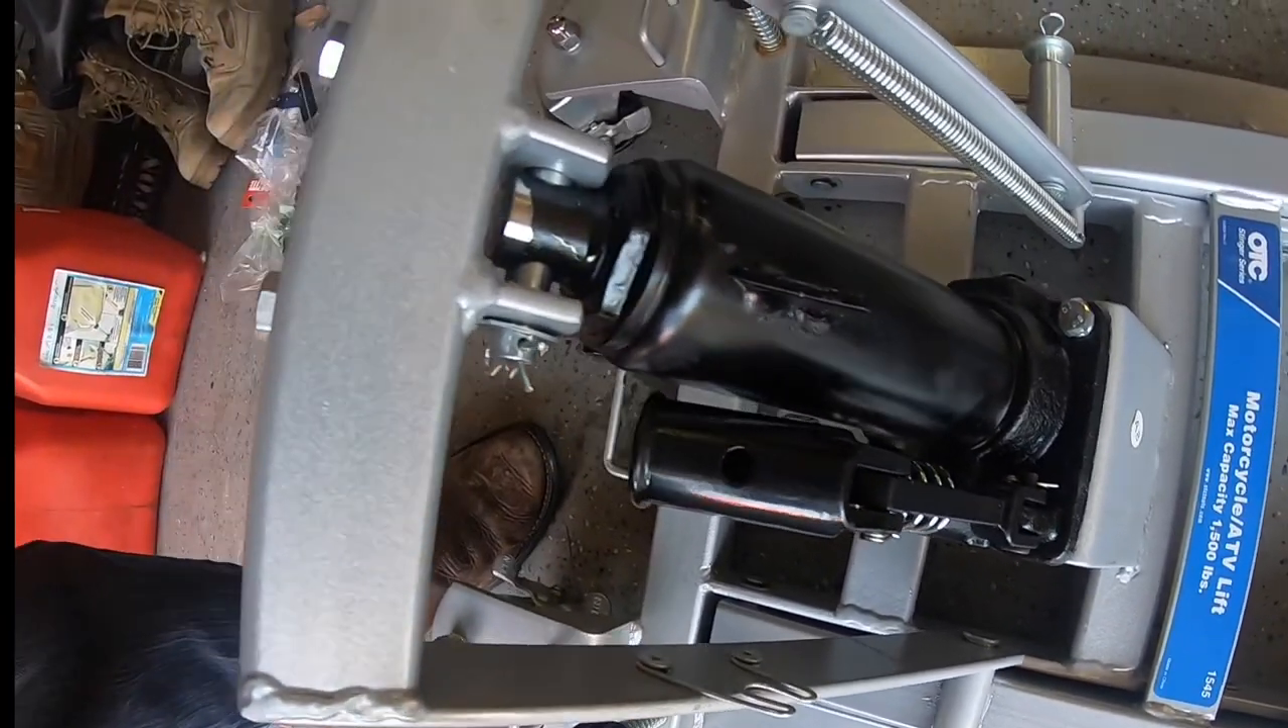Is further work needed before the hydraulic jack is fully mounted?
No.